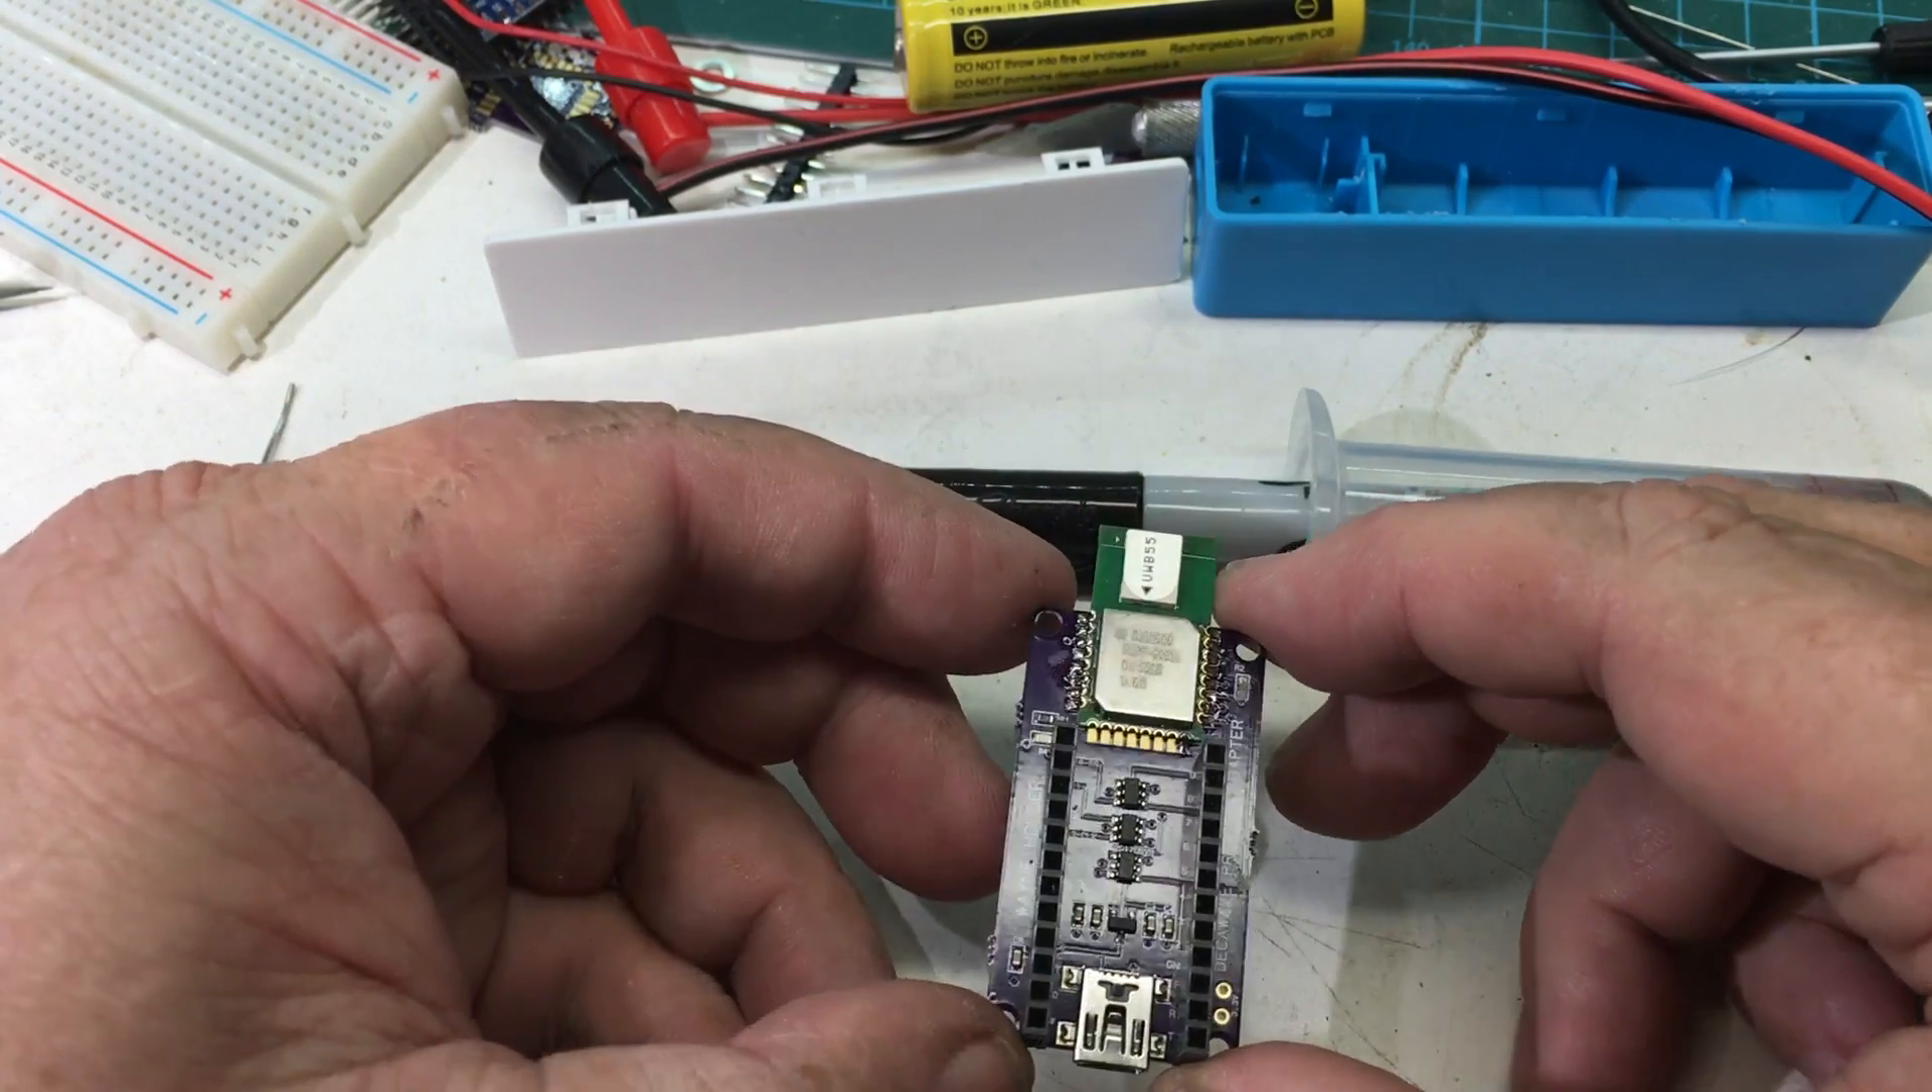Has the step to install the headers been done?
Yes.